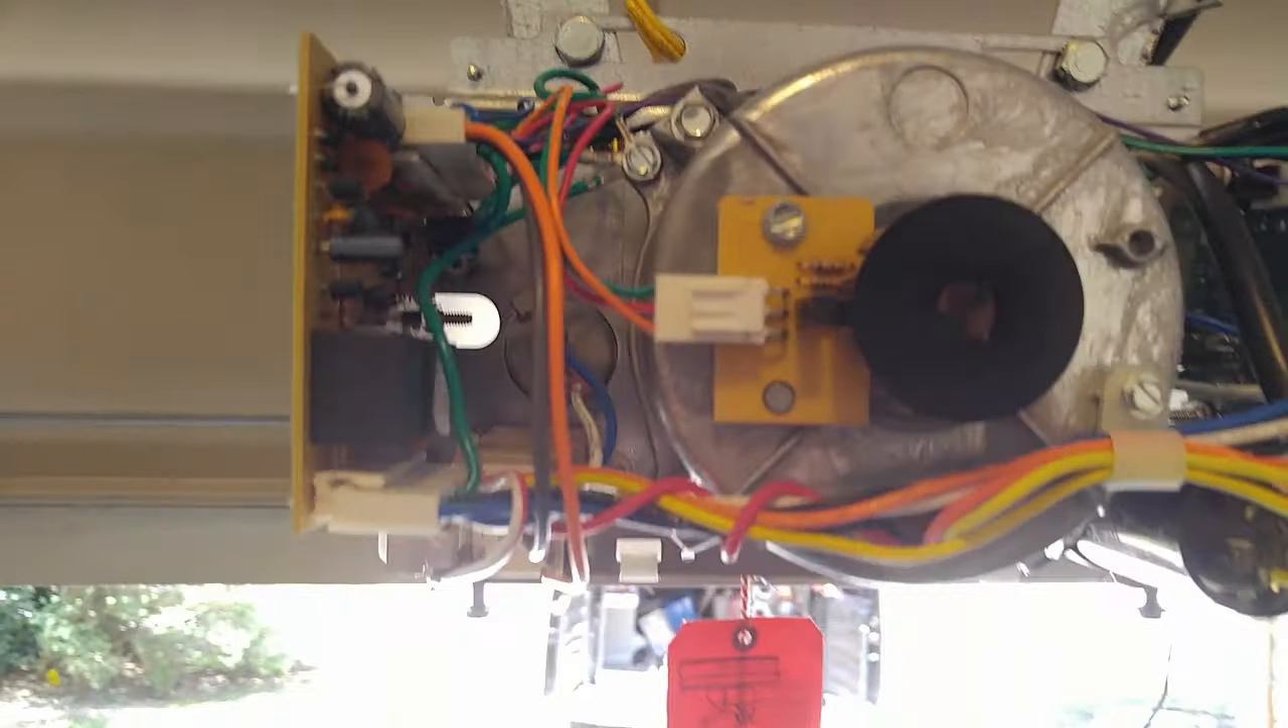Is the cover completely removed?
Yes.